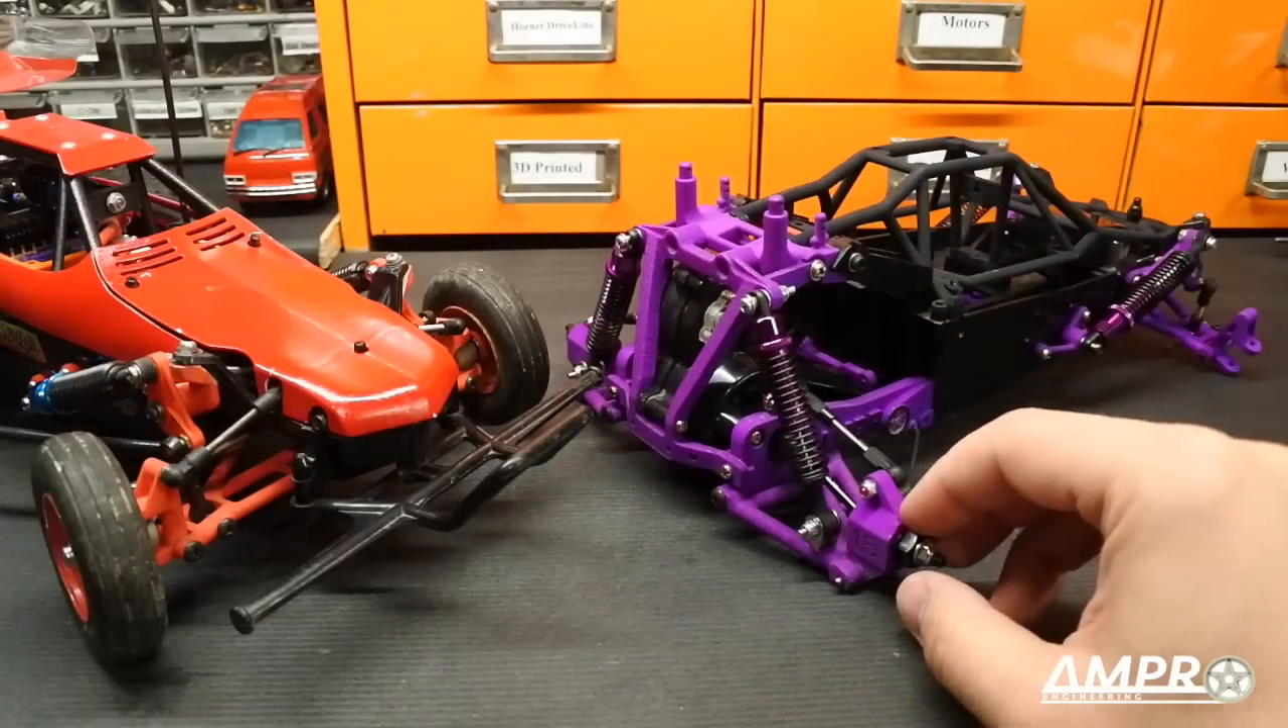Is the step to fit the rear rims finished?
No.